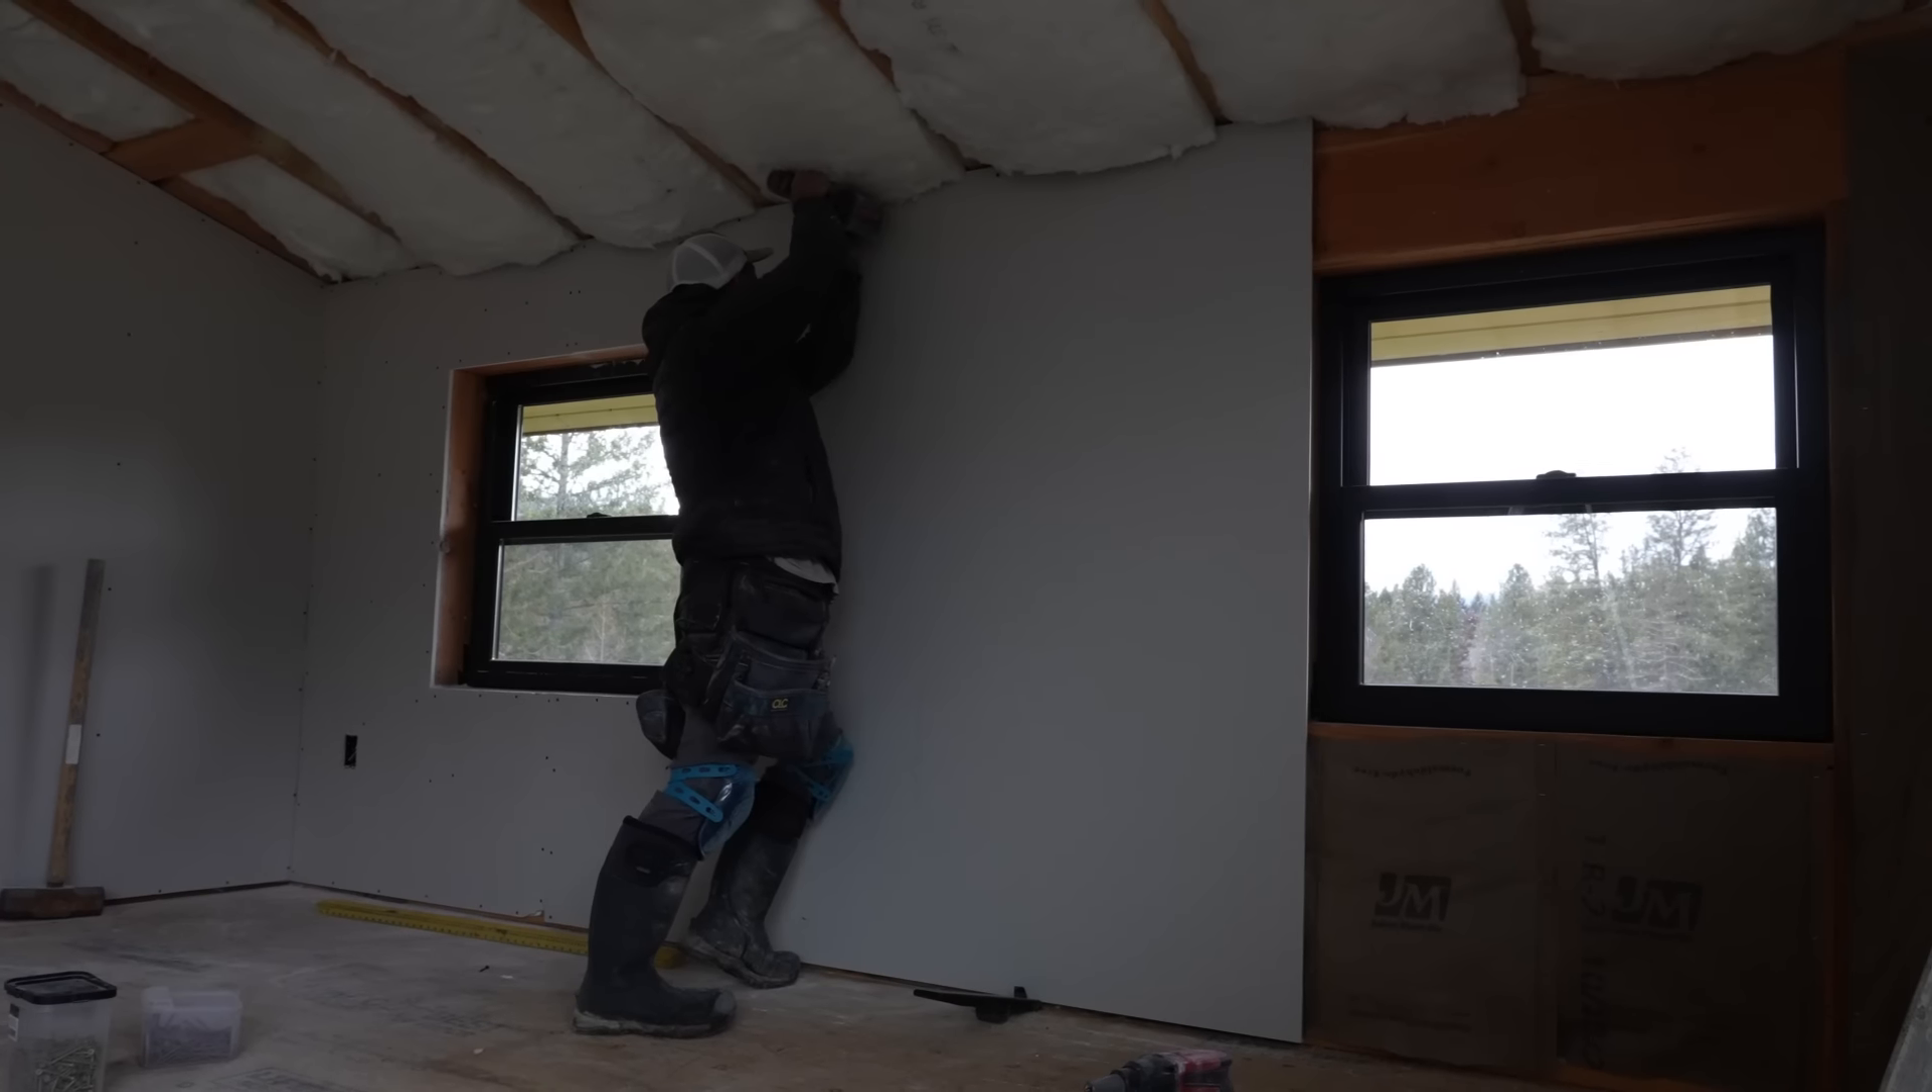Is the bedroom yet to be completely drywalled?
Yes.